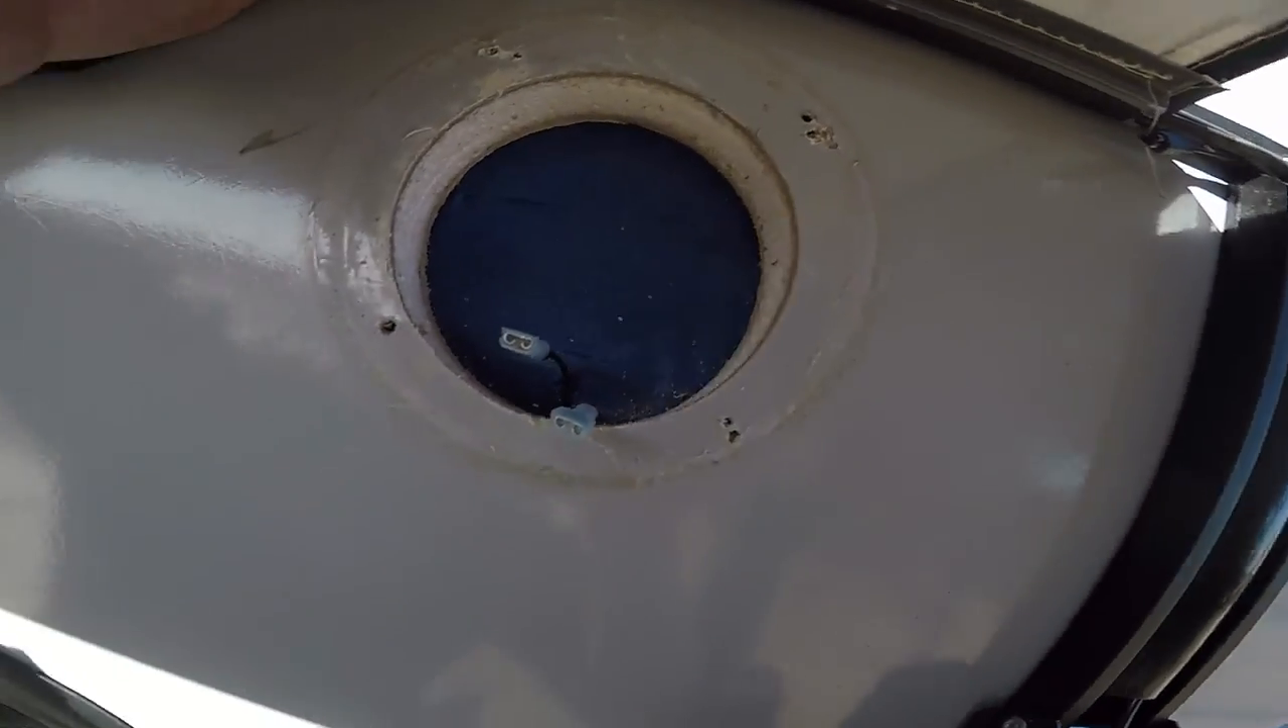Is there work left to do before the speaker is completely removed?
No.